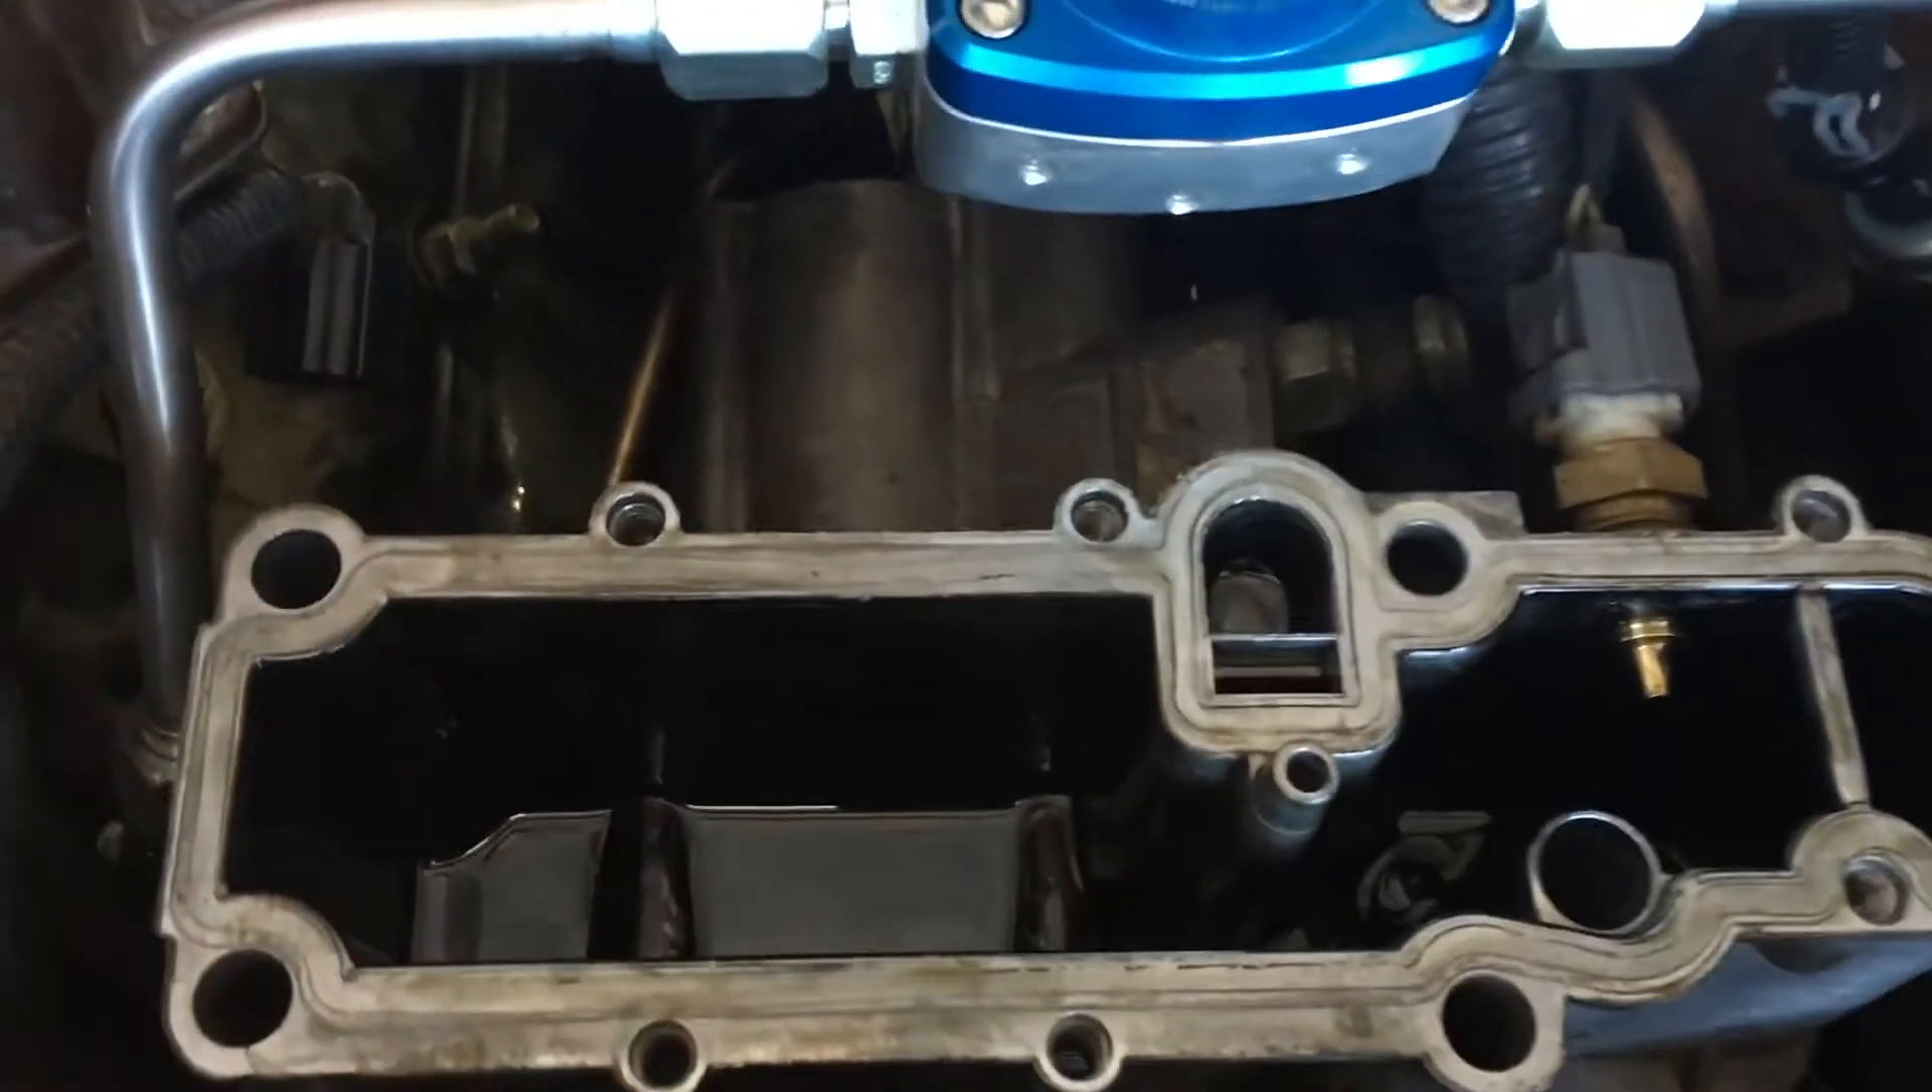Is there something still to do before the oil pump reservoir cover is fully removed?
No.